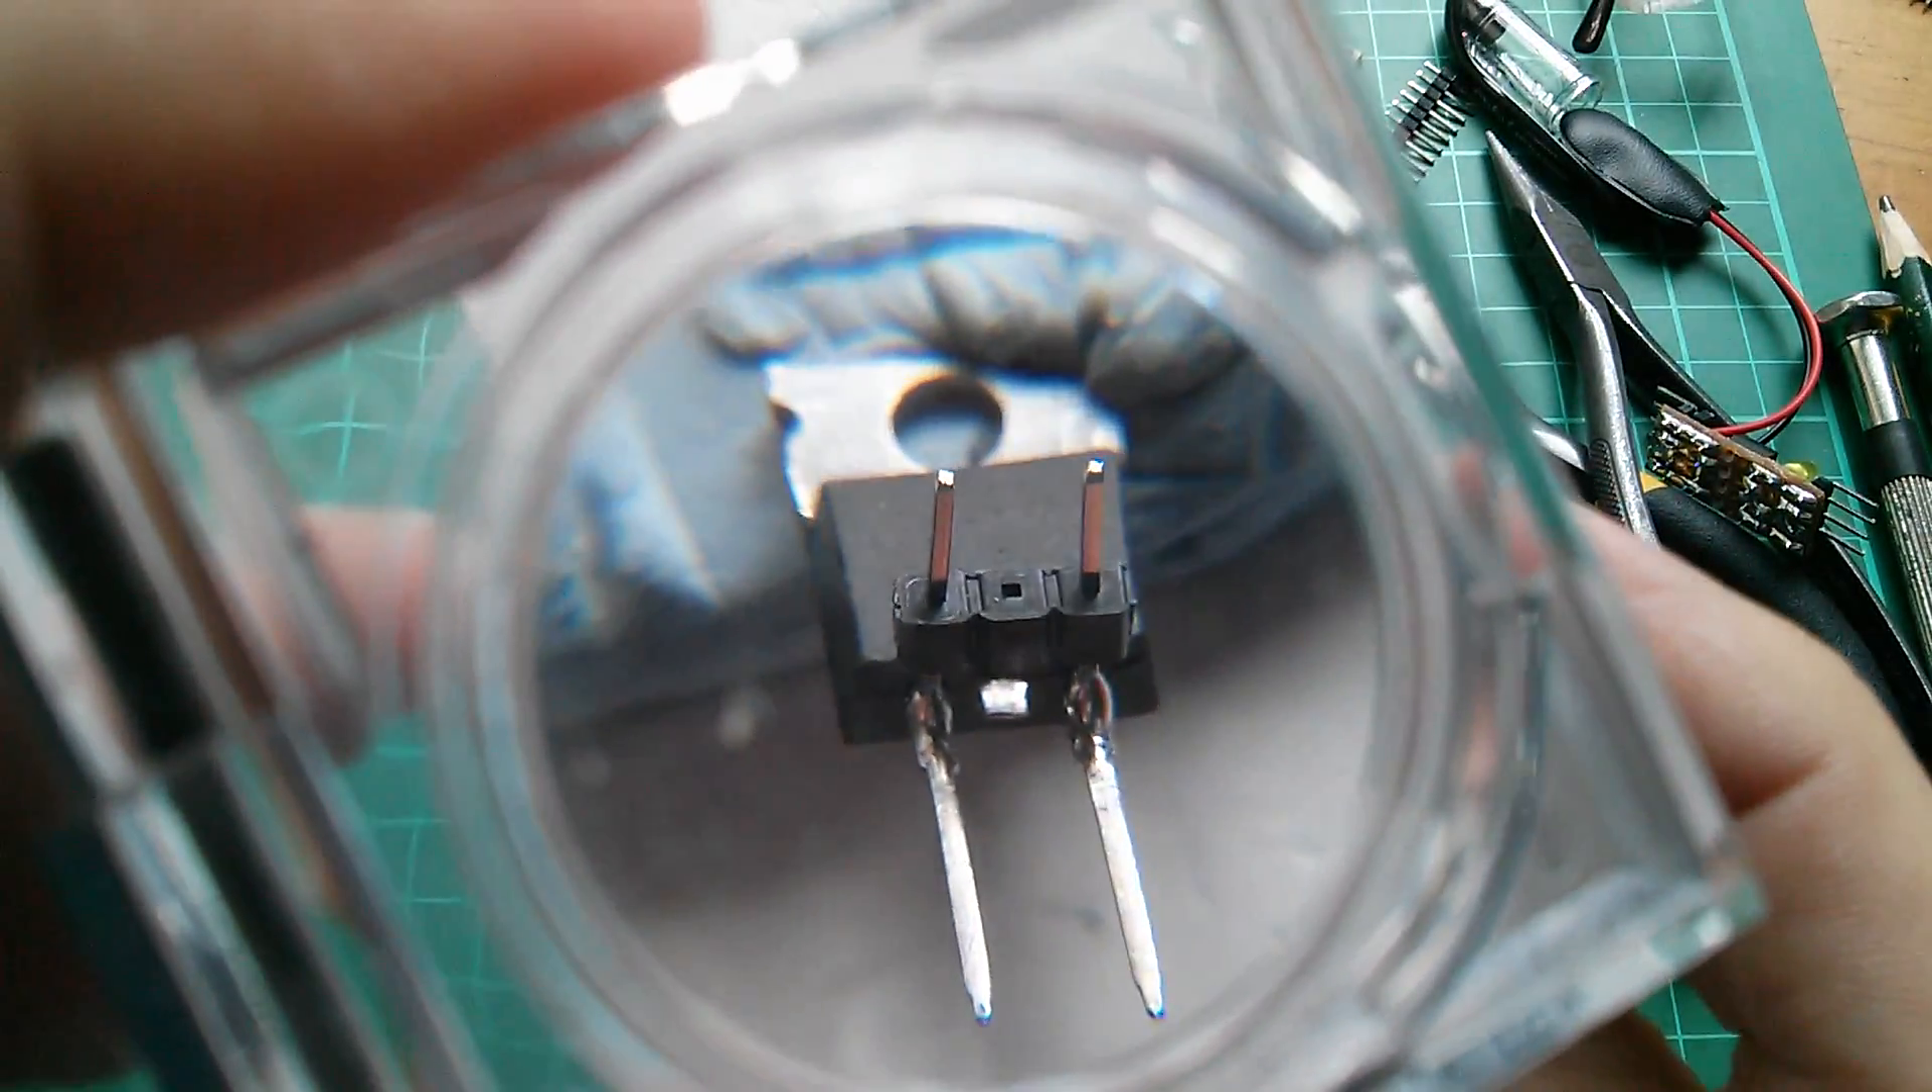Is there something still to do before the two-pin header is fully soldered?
No.